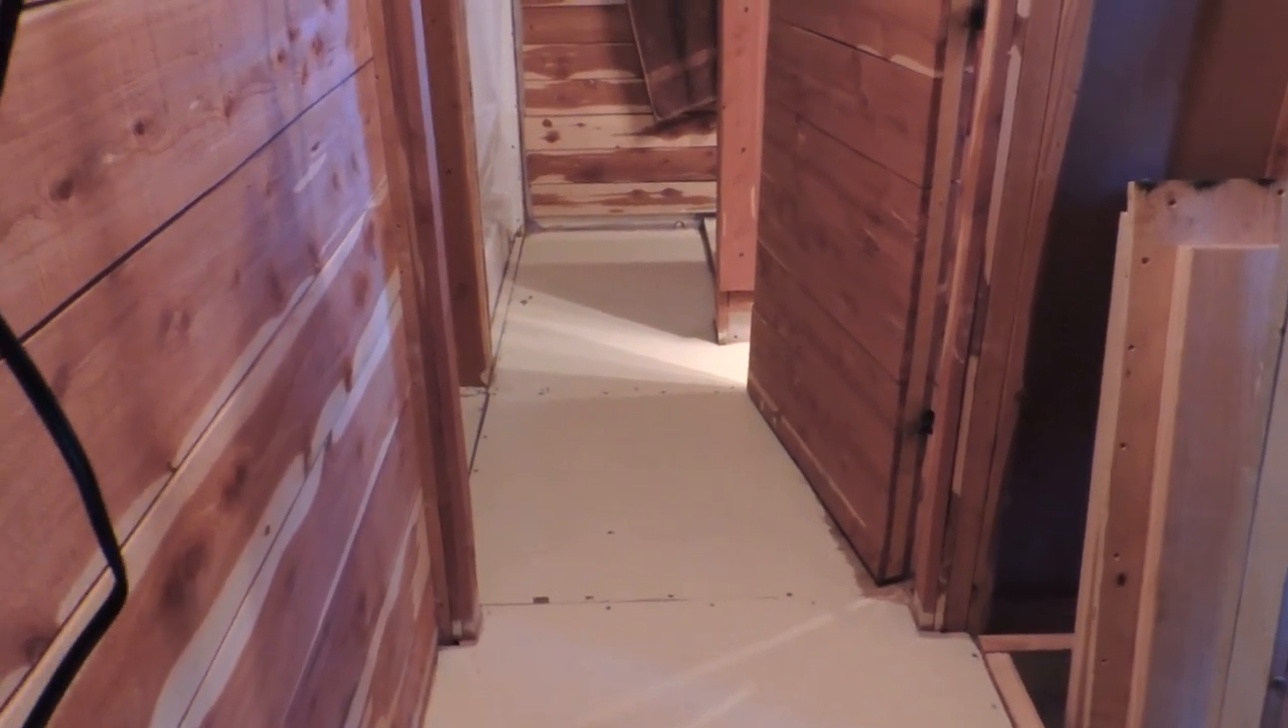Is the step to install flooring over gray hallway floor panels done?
No.